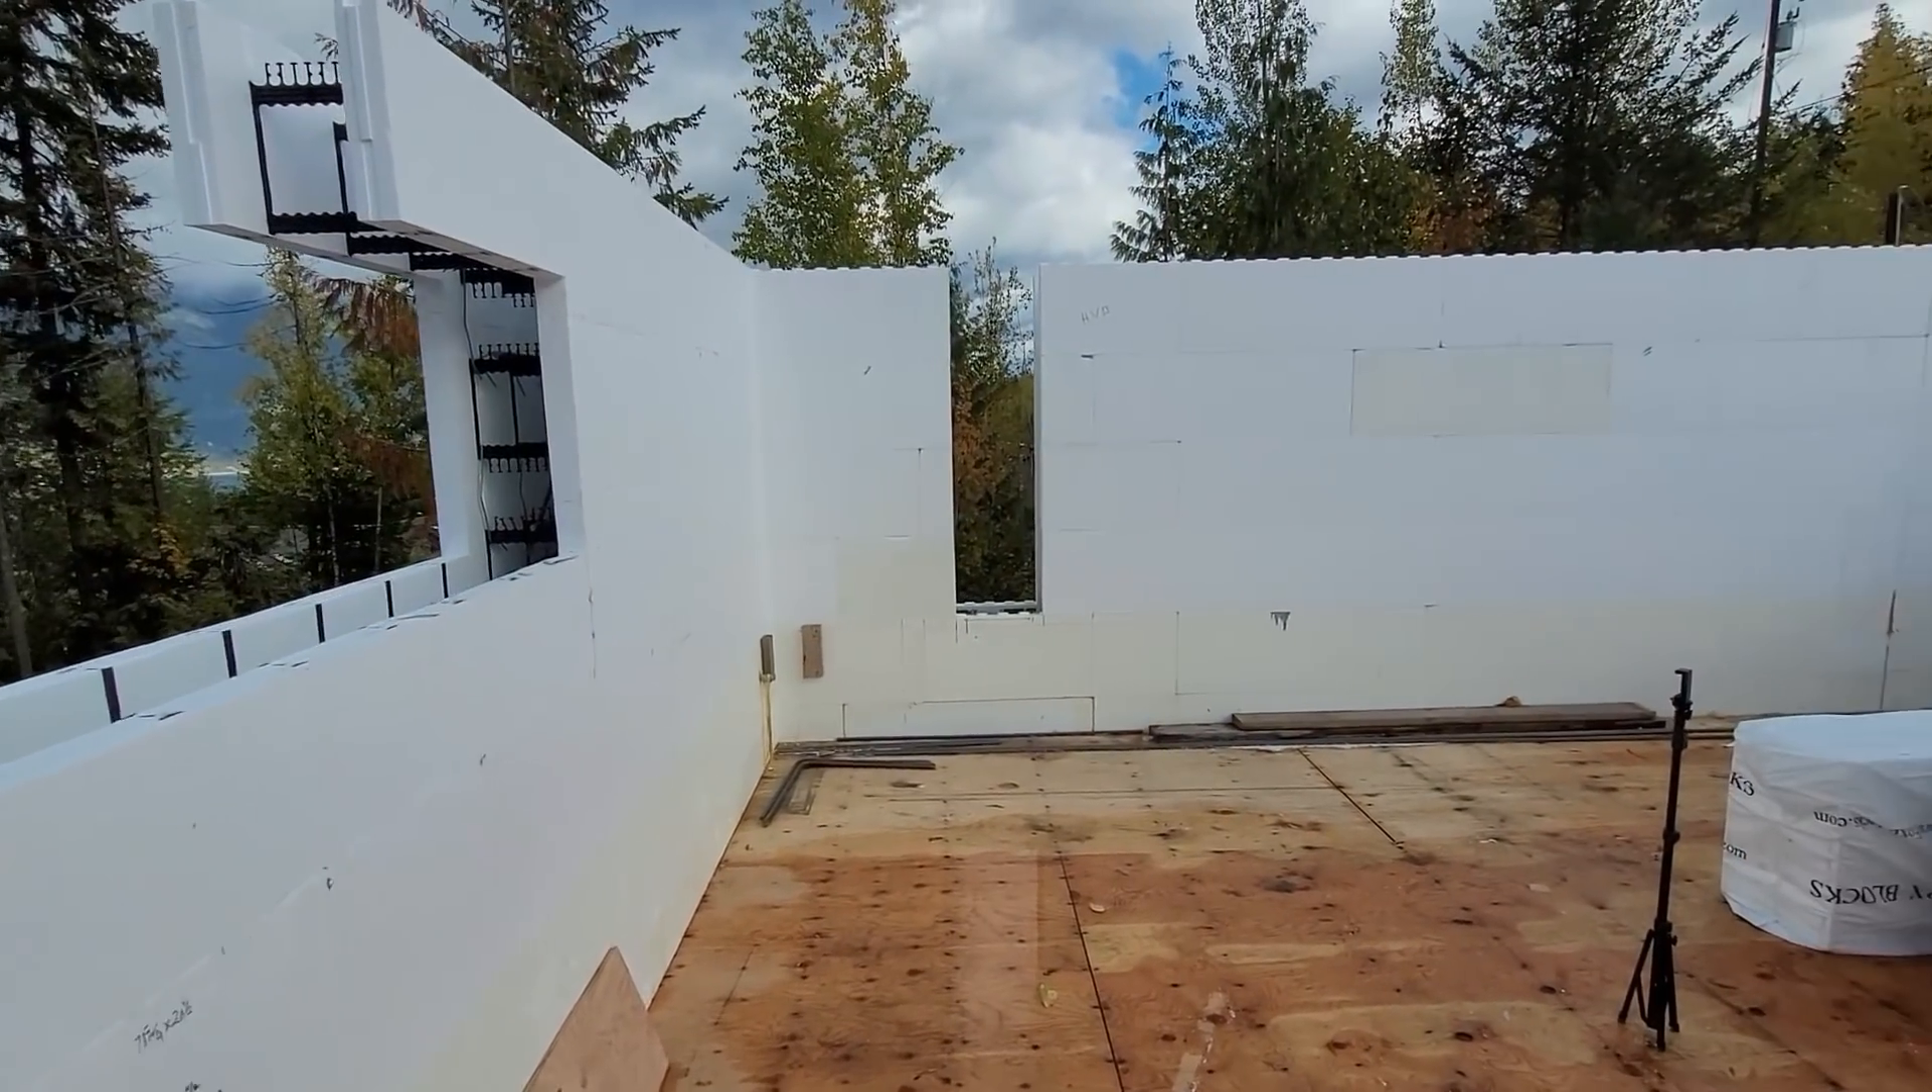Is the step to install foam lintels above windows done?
No.